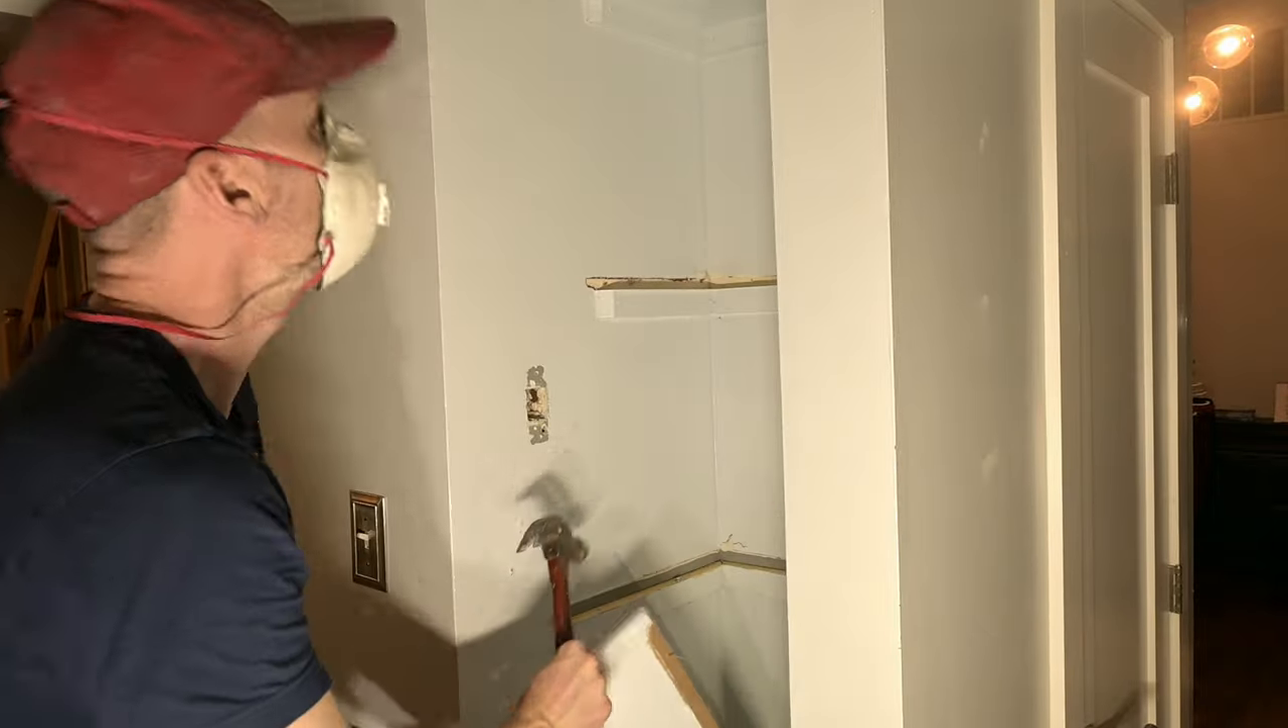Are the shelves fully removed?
No.